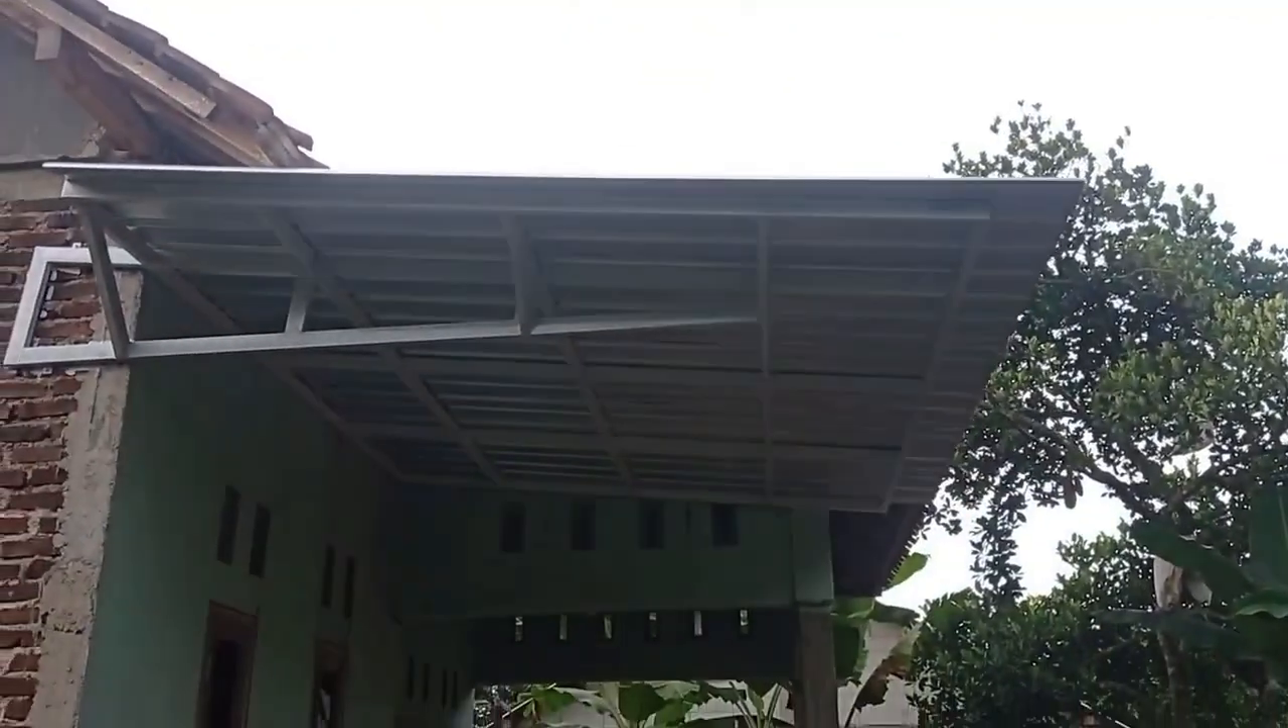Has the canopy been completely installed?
Yes.